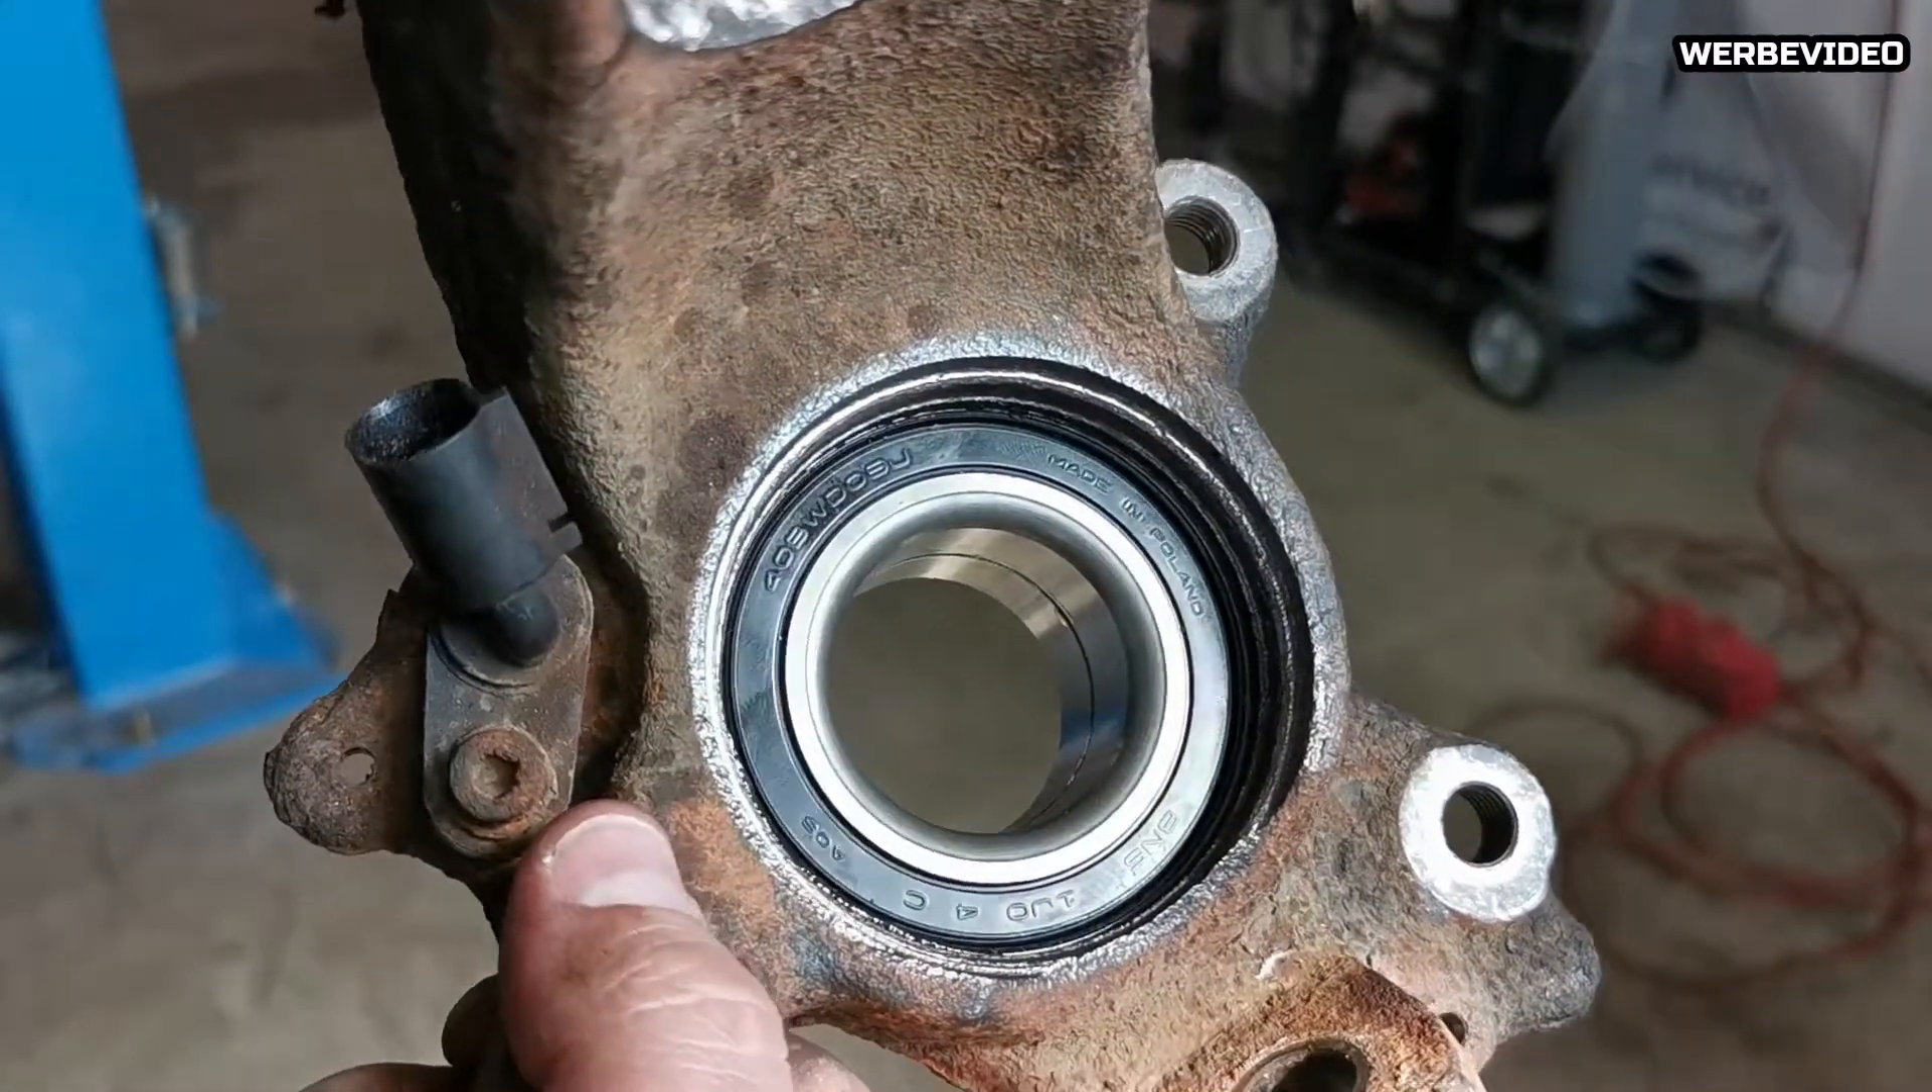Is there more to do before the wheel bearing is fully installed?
No.